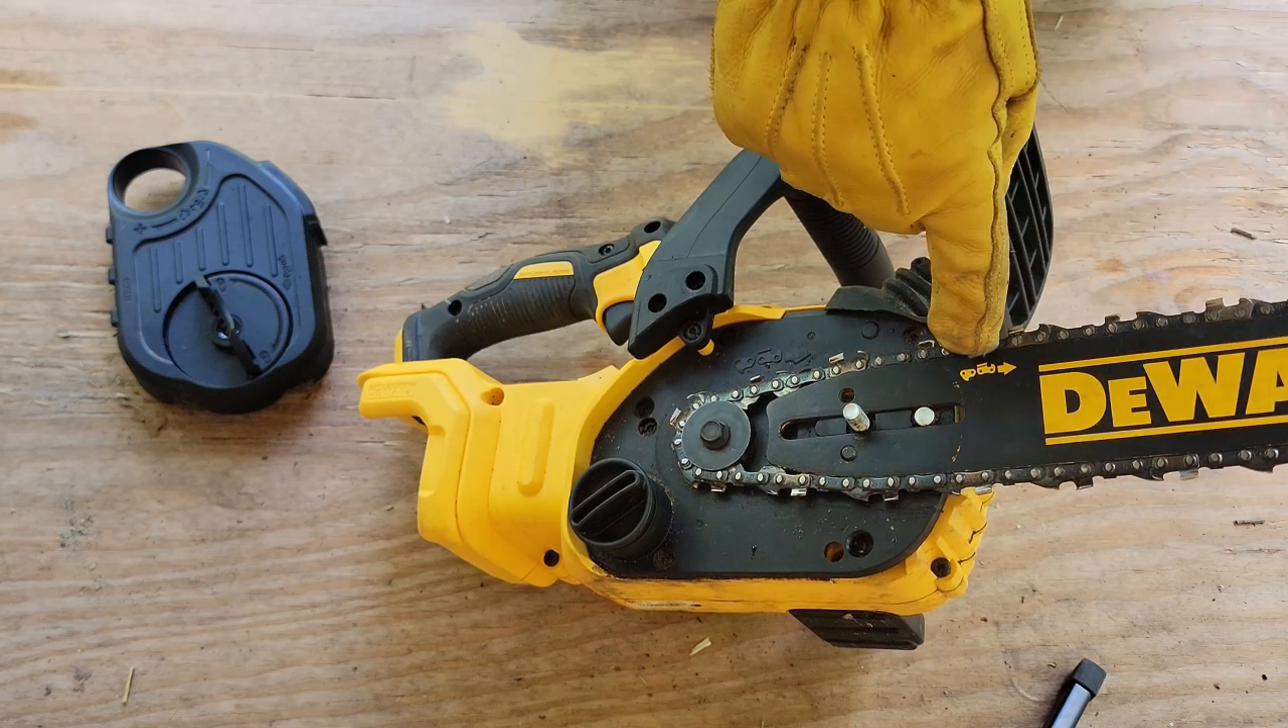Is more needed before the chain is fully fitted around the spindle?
No.